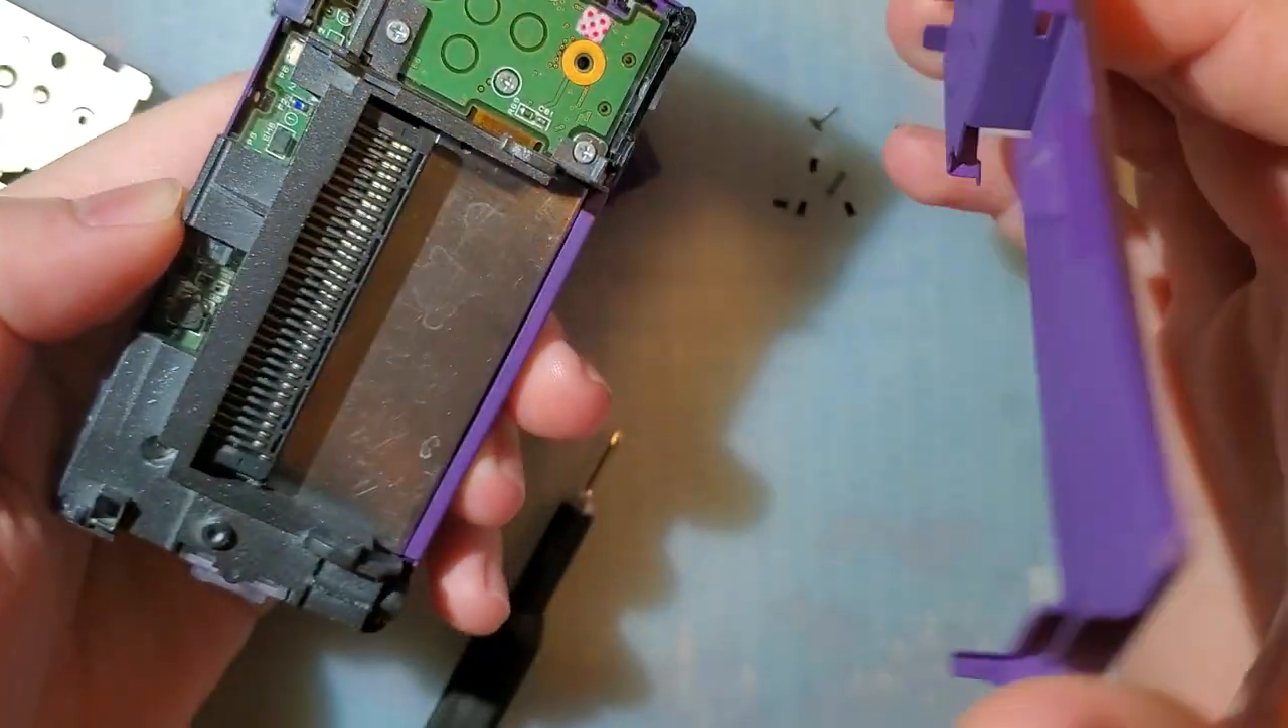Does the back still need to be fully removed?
No.